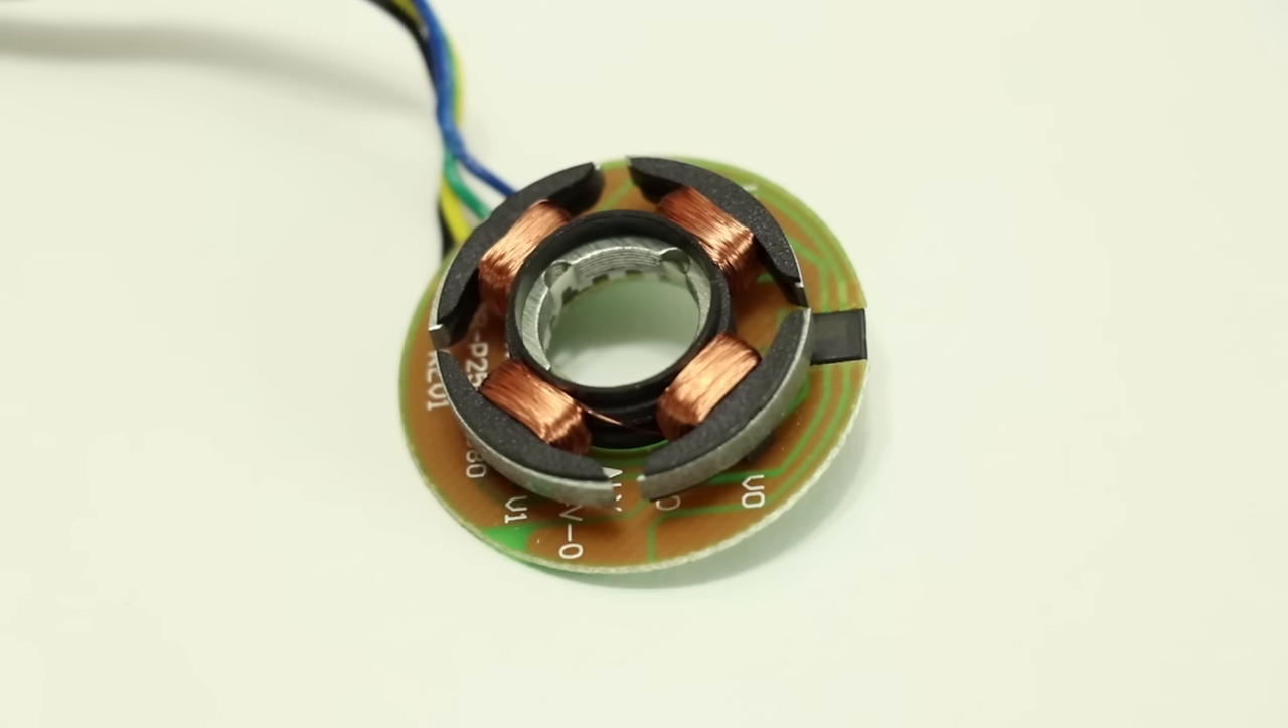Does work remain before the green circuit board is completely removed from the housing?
No.